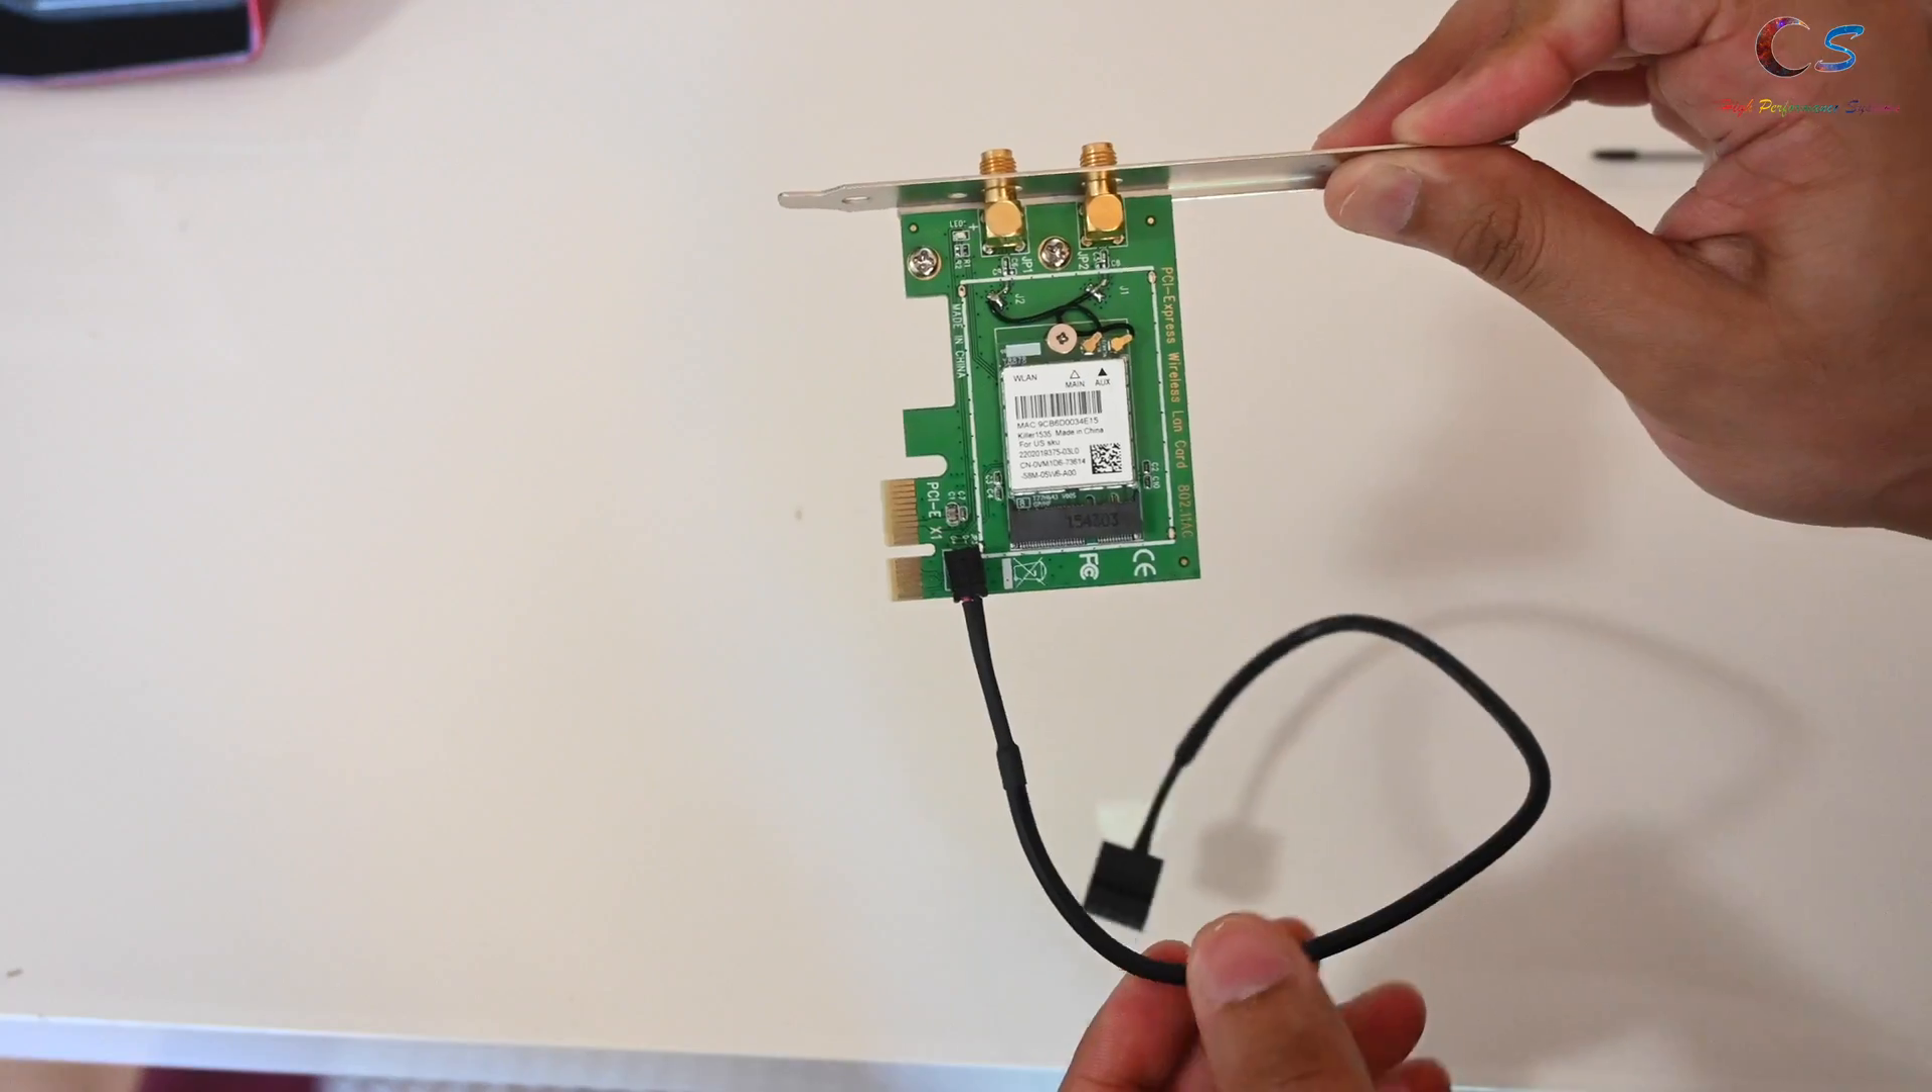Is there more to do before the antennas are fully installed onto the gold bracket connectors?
Yes.